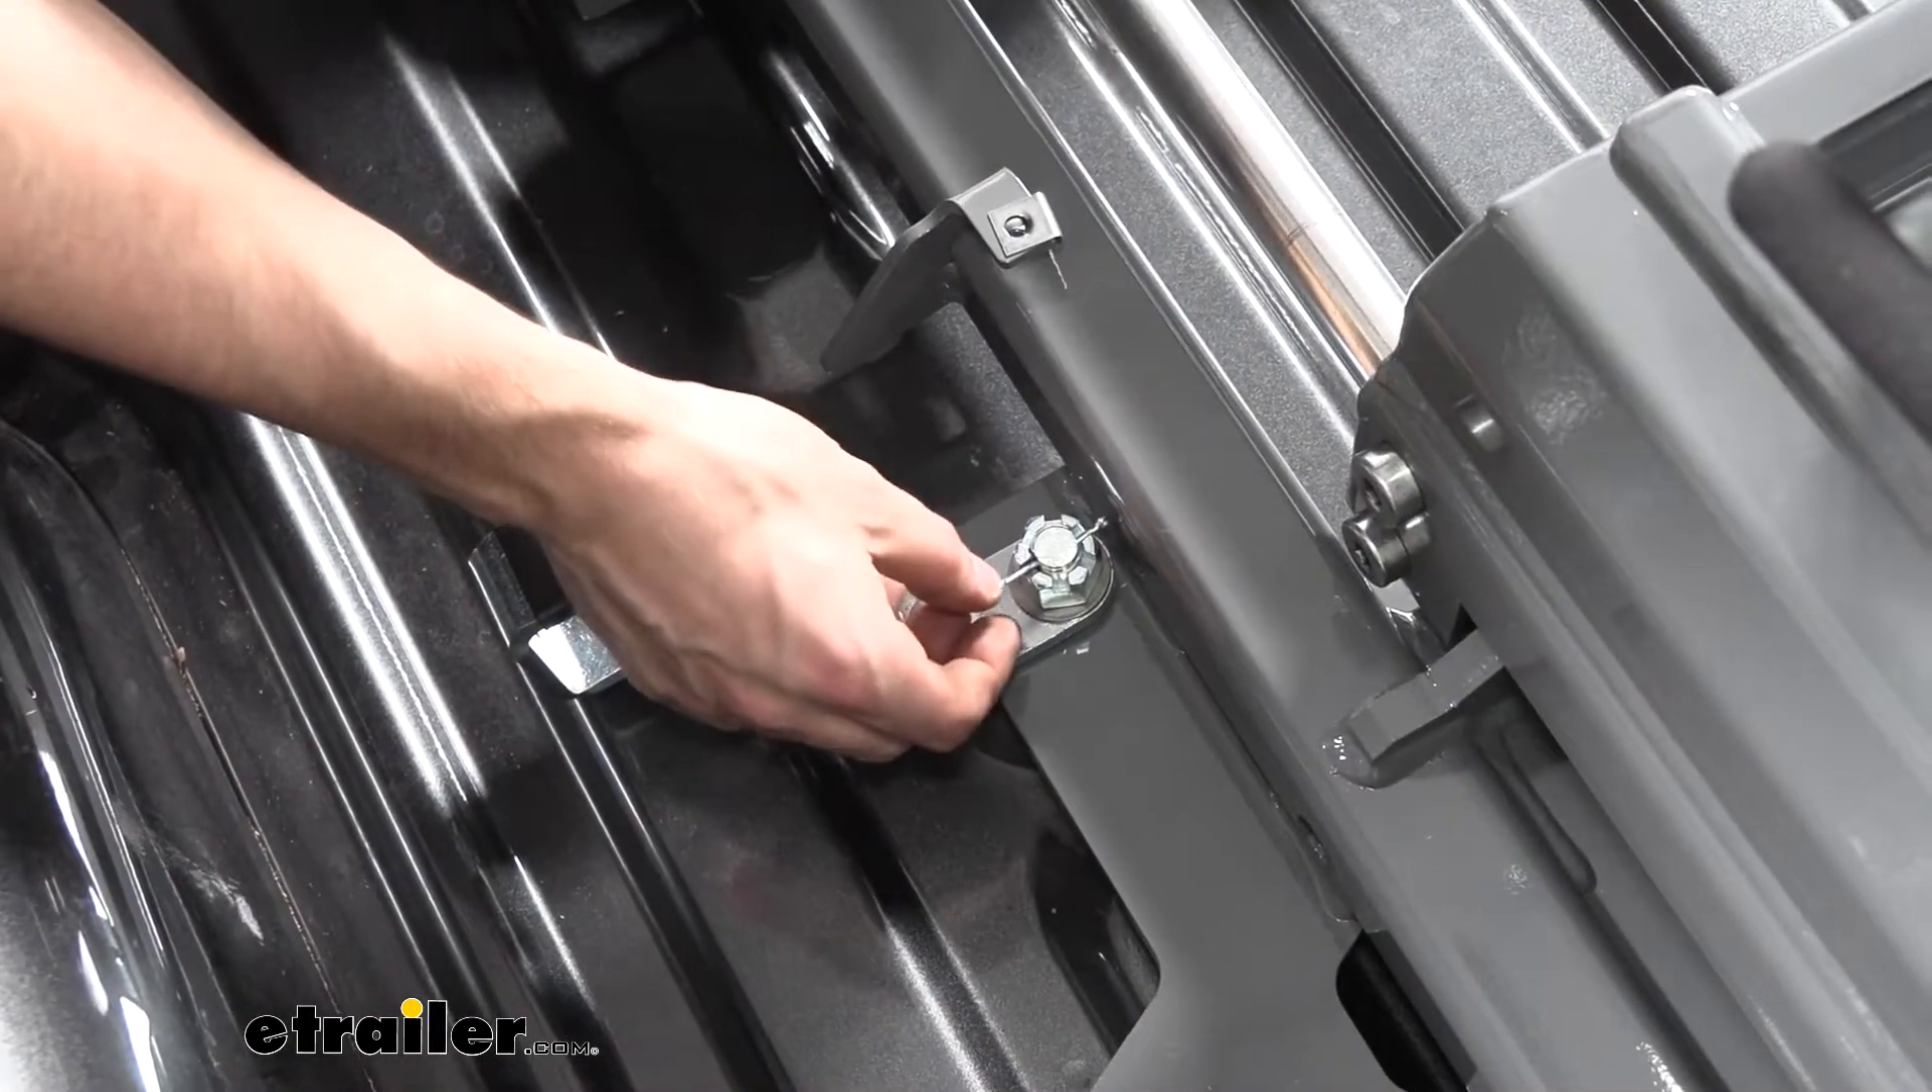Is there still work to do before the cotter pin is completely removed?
Yes.